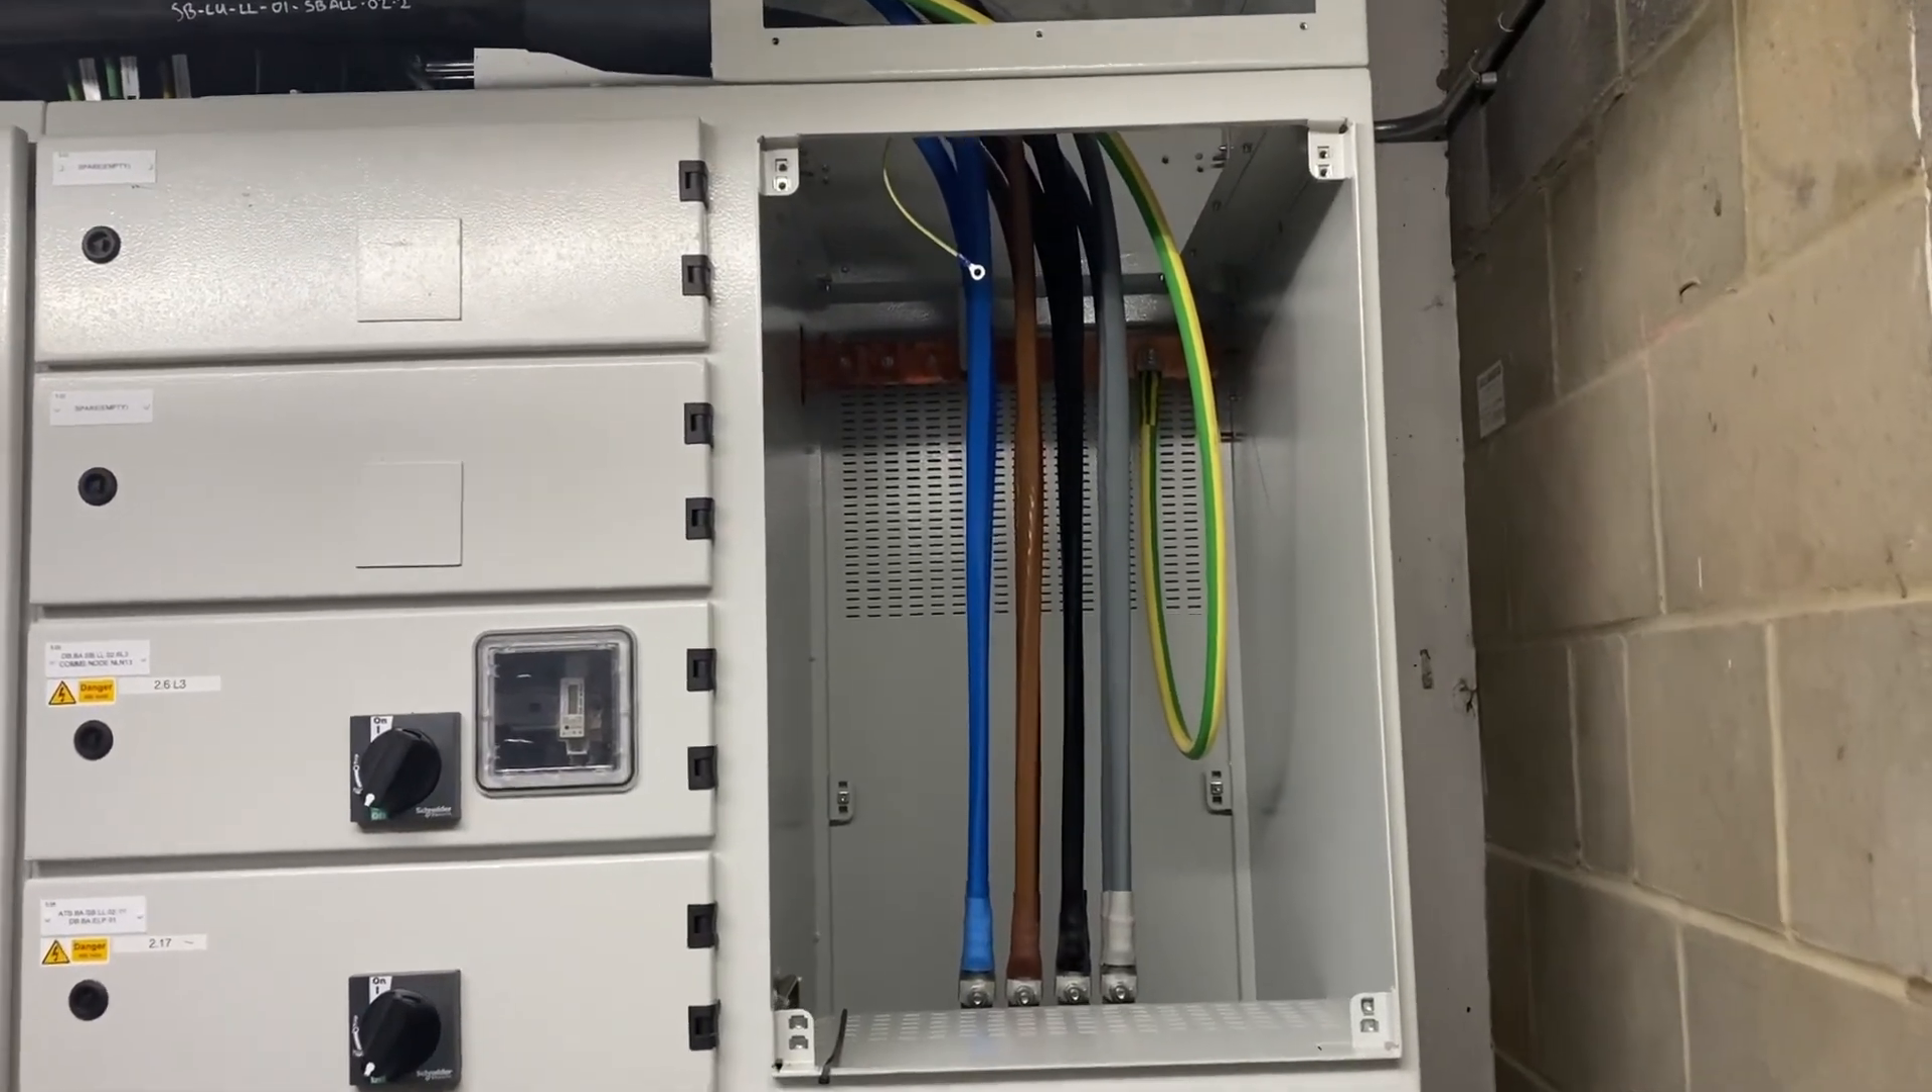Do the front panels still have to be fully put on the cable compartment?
Yes.